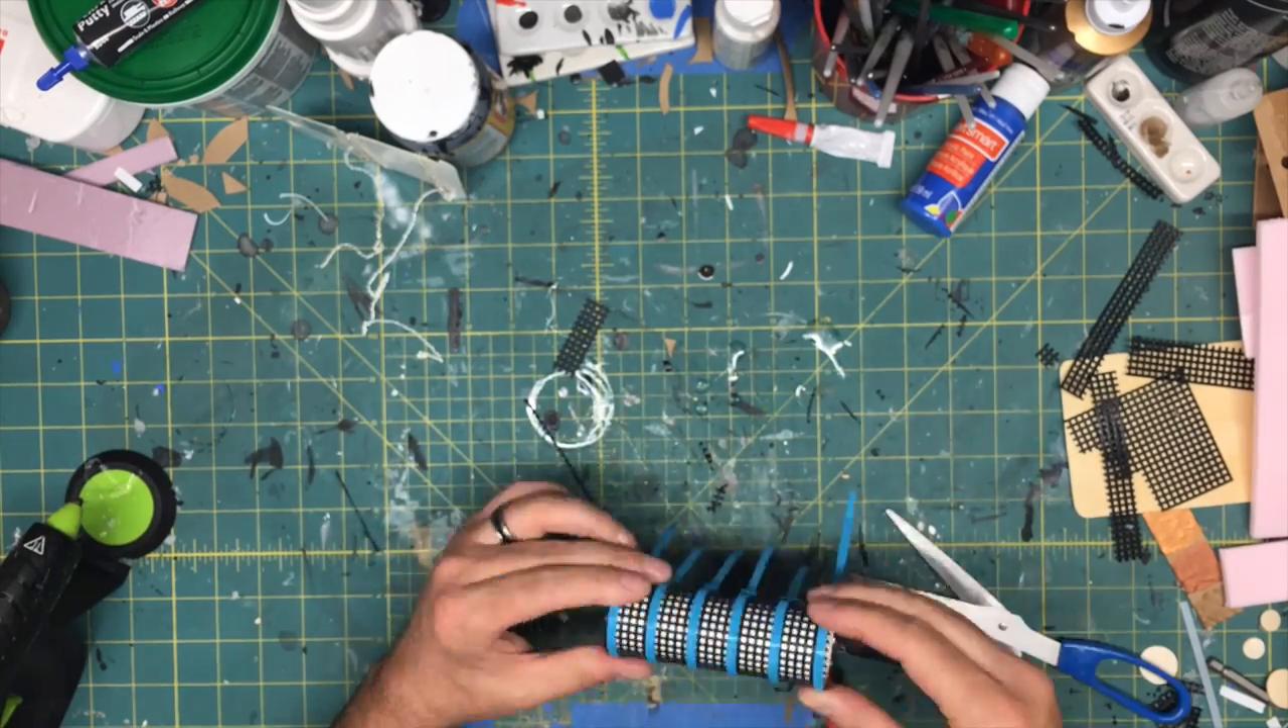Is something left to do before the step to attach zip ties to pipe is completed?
No.